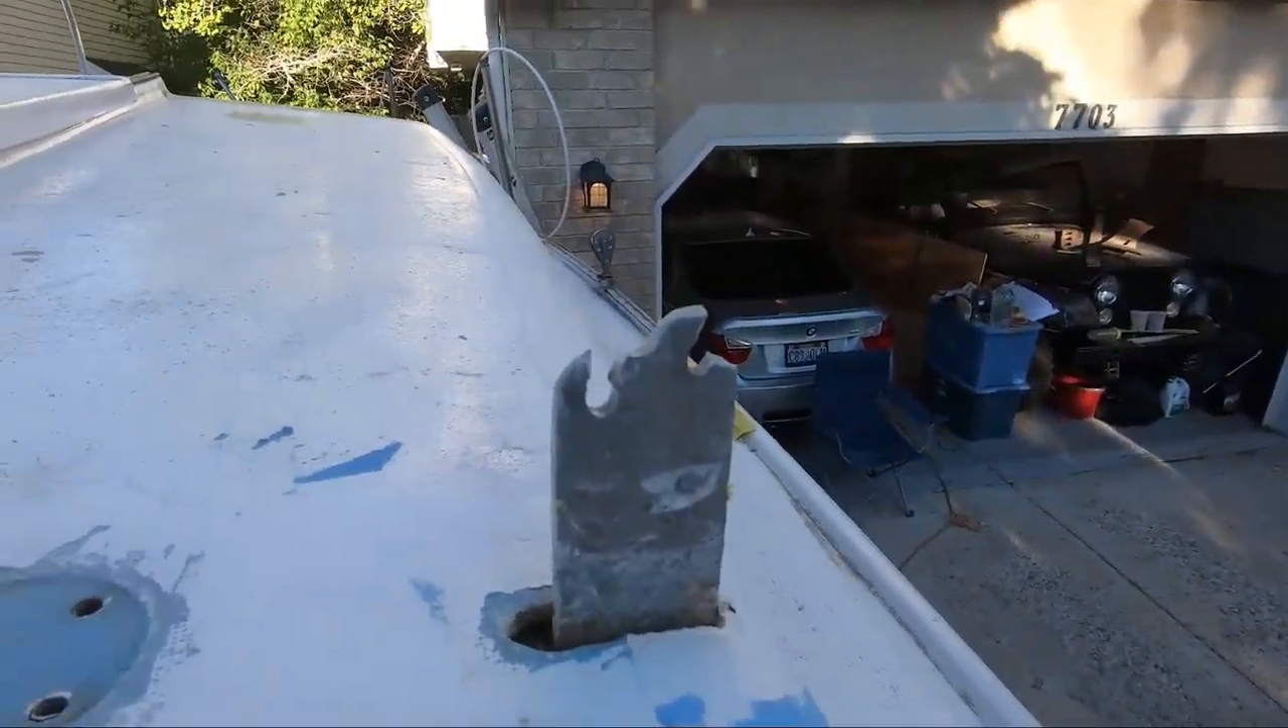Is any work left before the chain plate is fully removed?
Yes.